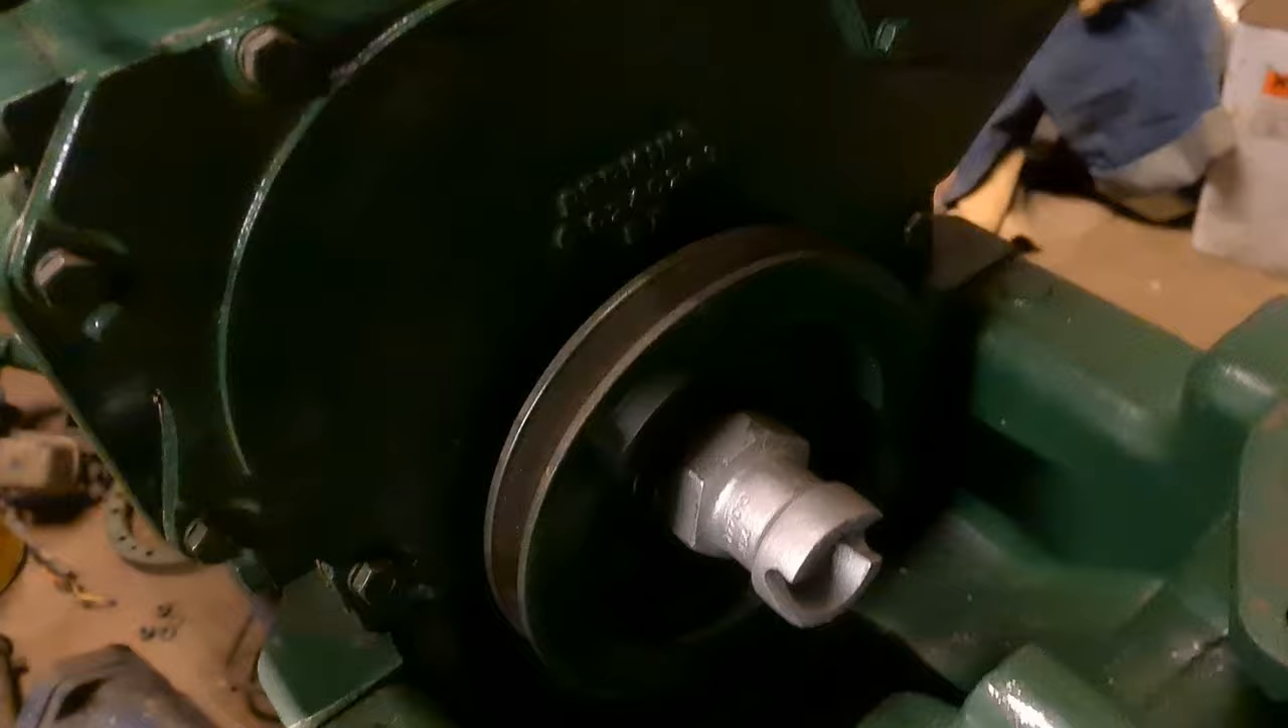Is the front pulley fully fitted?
Yes.